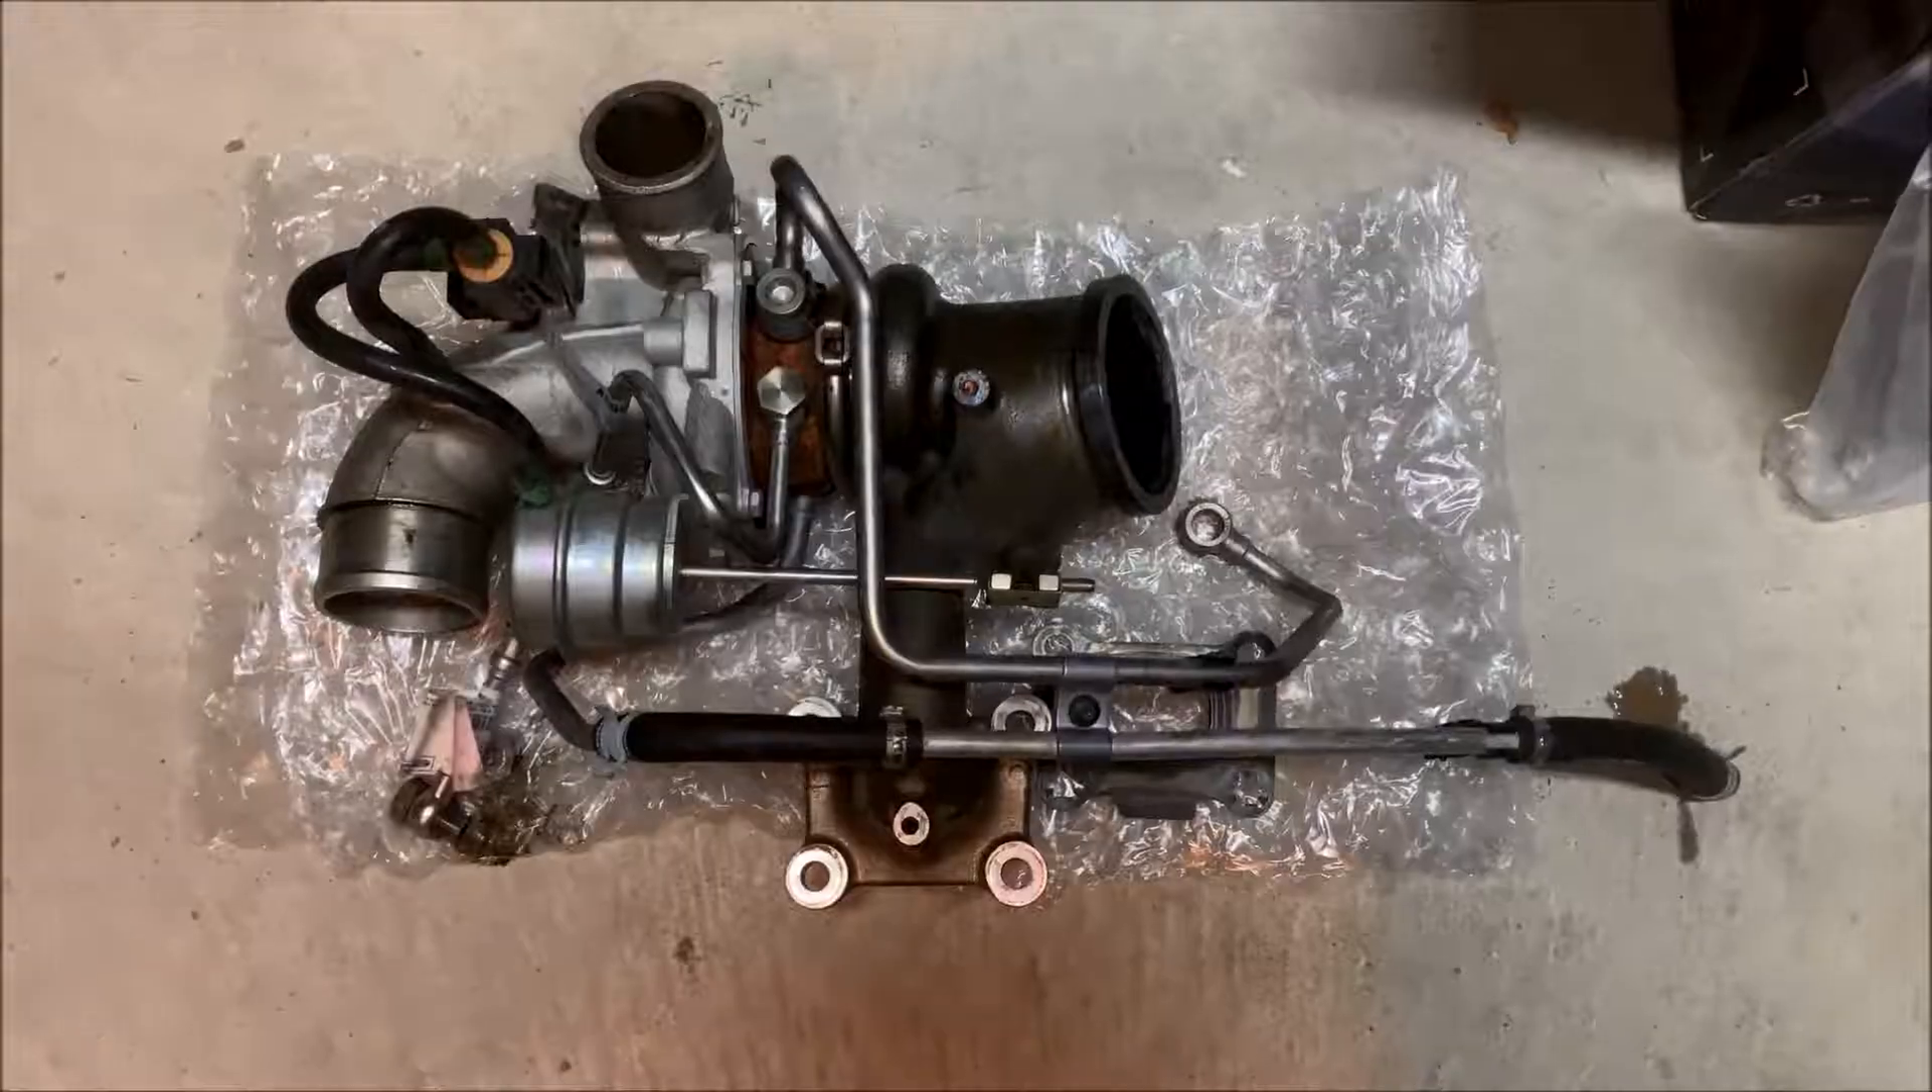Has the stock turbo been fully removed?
Yes.